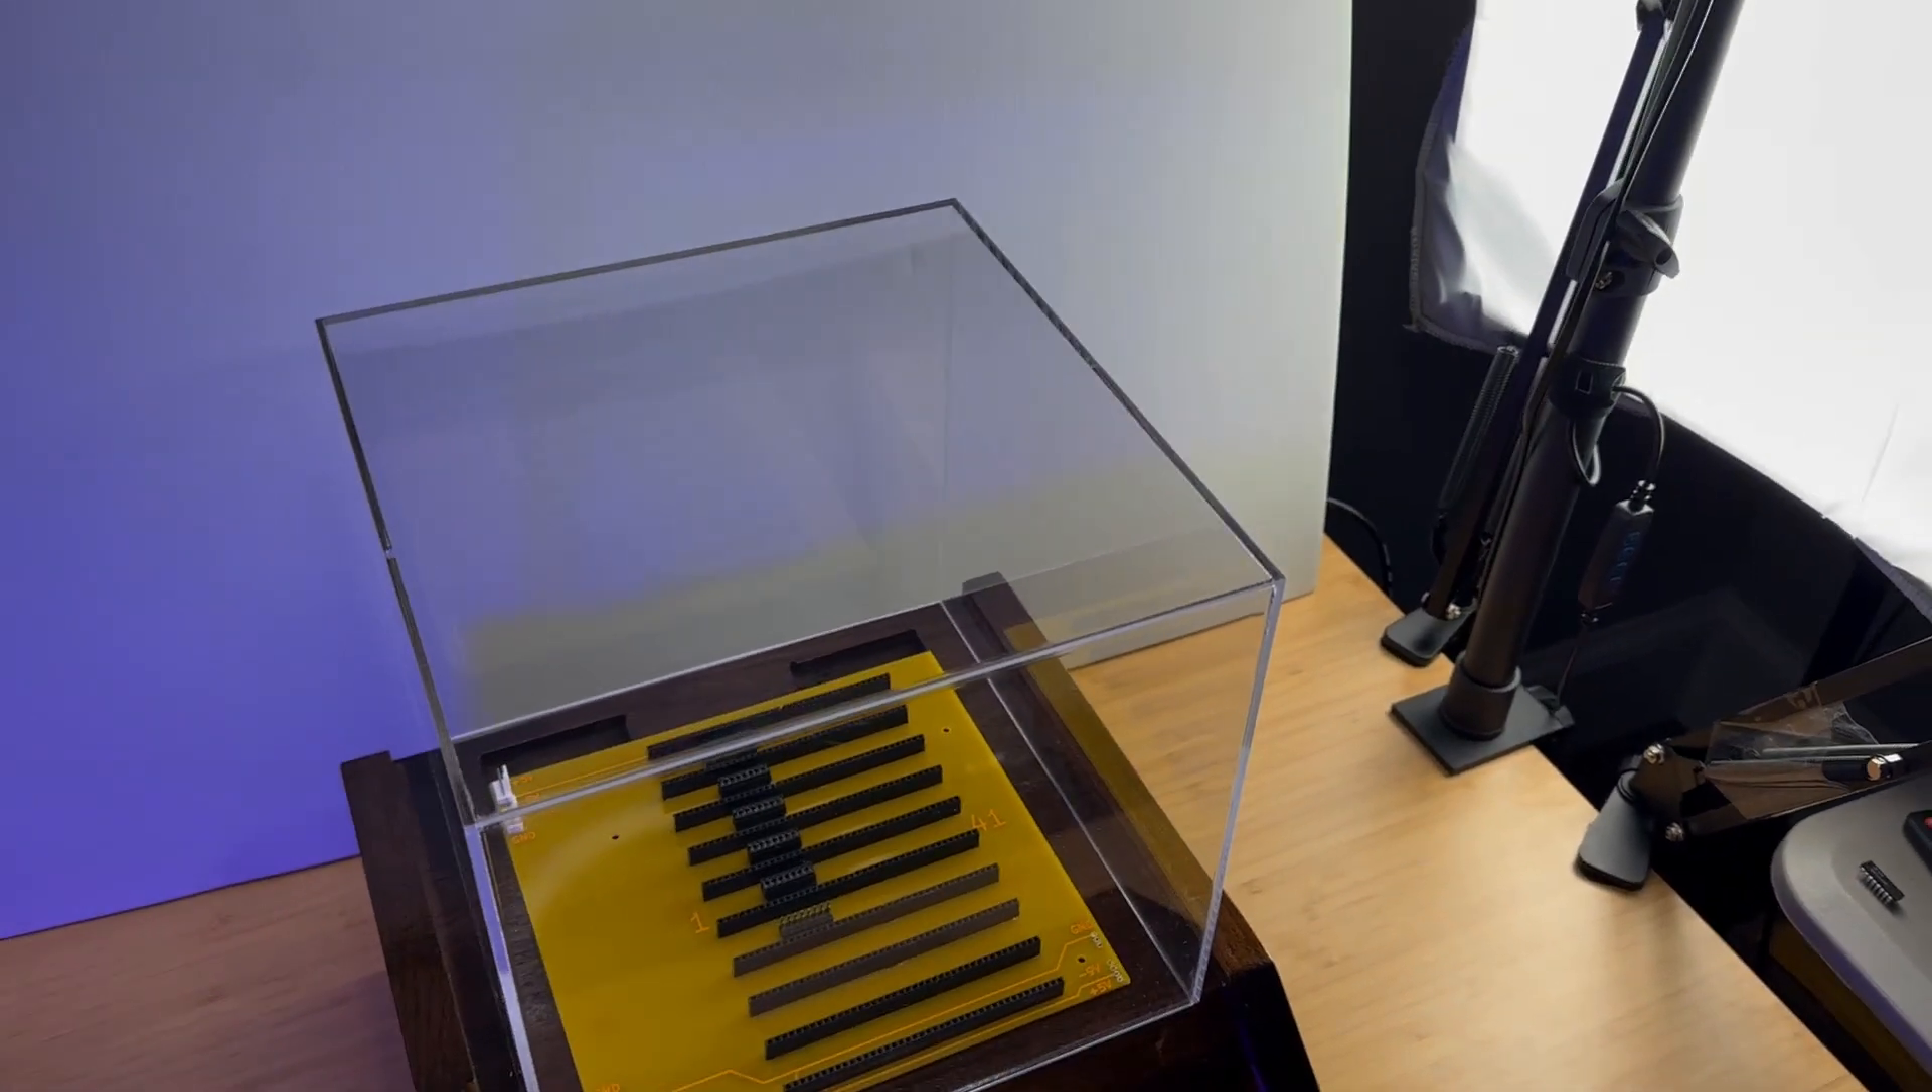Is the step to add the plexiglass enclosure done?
Yes.